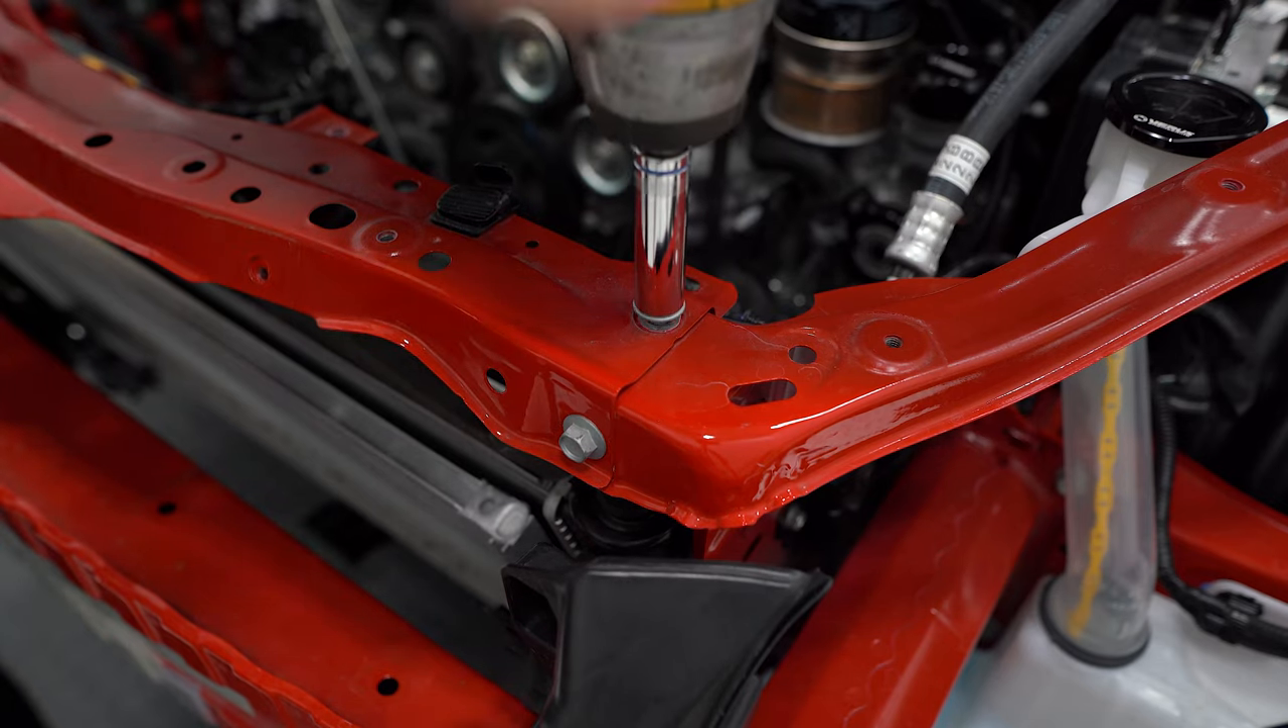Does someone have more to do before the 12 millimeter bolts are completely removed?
Yes.